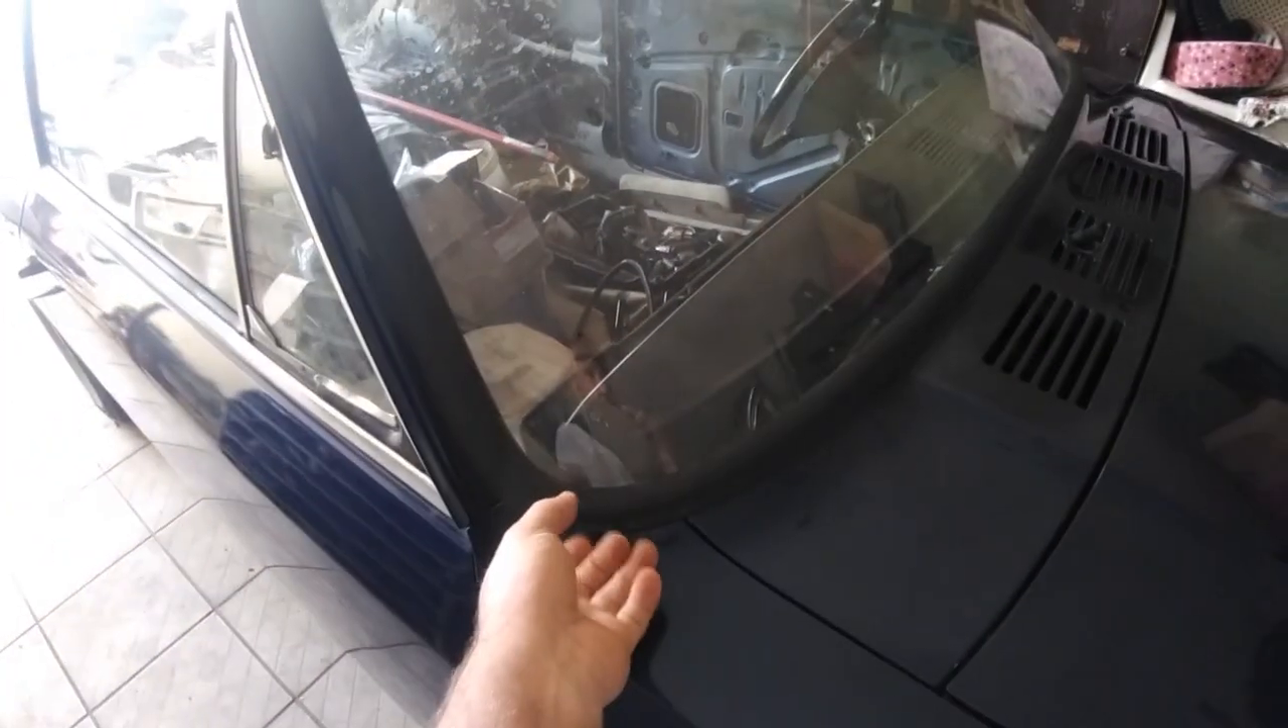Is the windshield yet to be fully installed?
No.